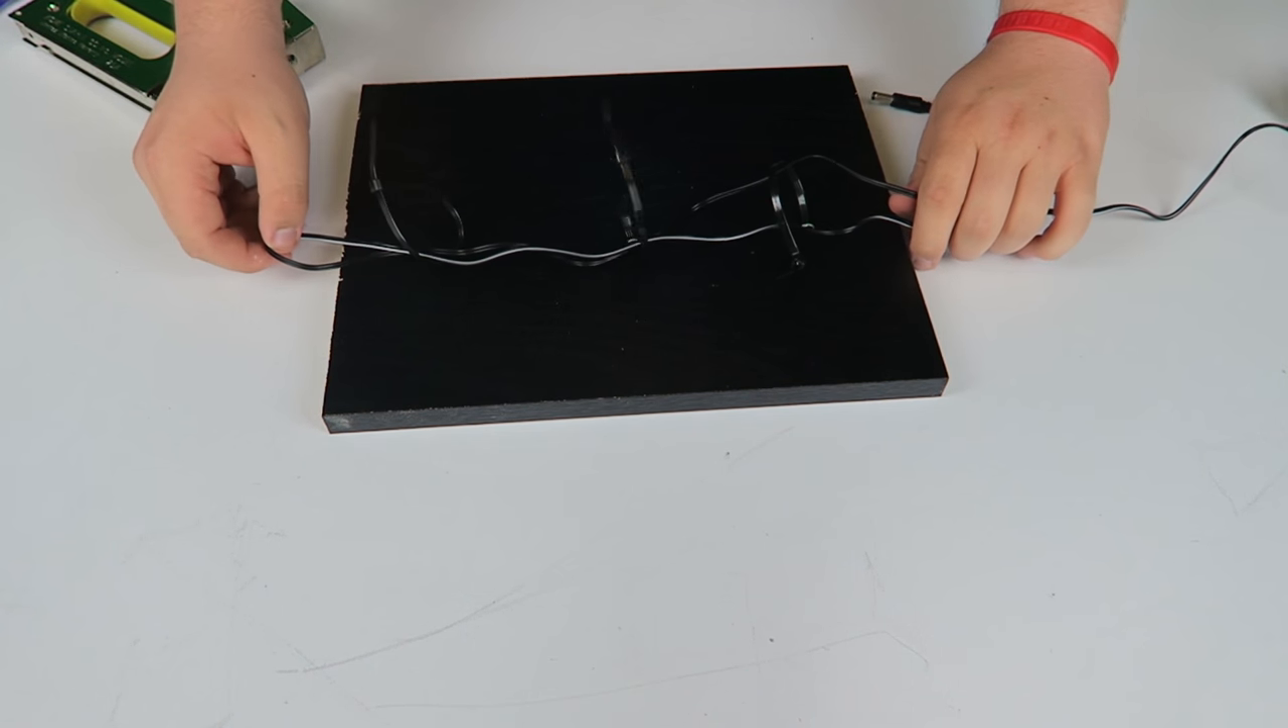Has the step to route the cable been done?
No.